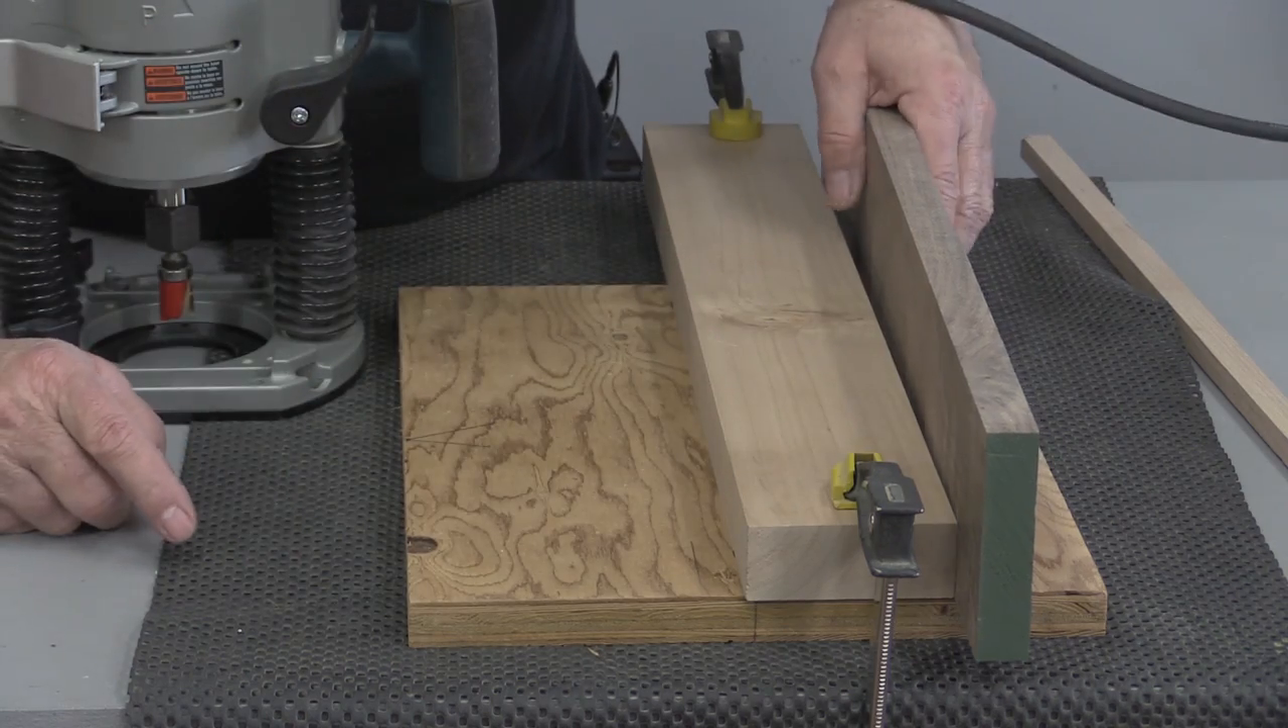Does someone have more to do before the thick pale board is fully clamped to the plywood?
No.